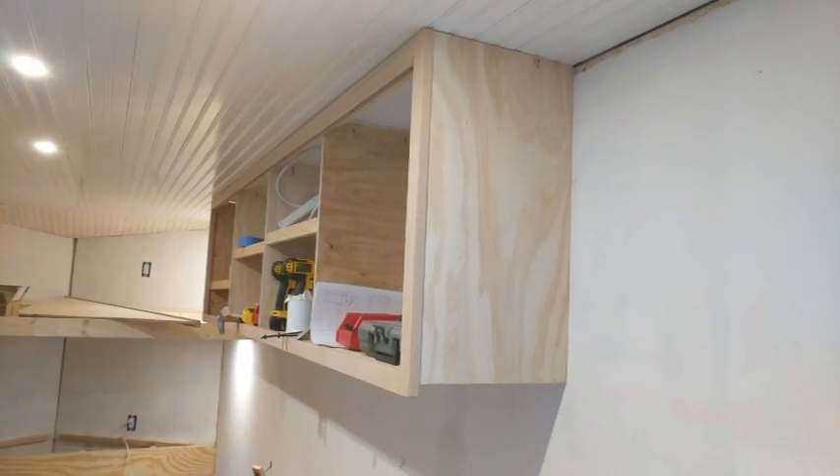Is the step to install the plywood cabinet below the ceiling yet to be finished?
No.